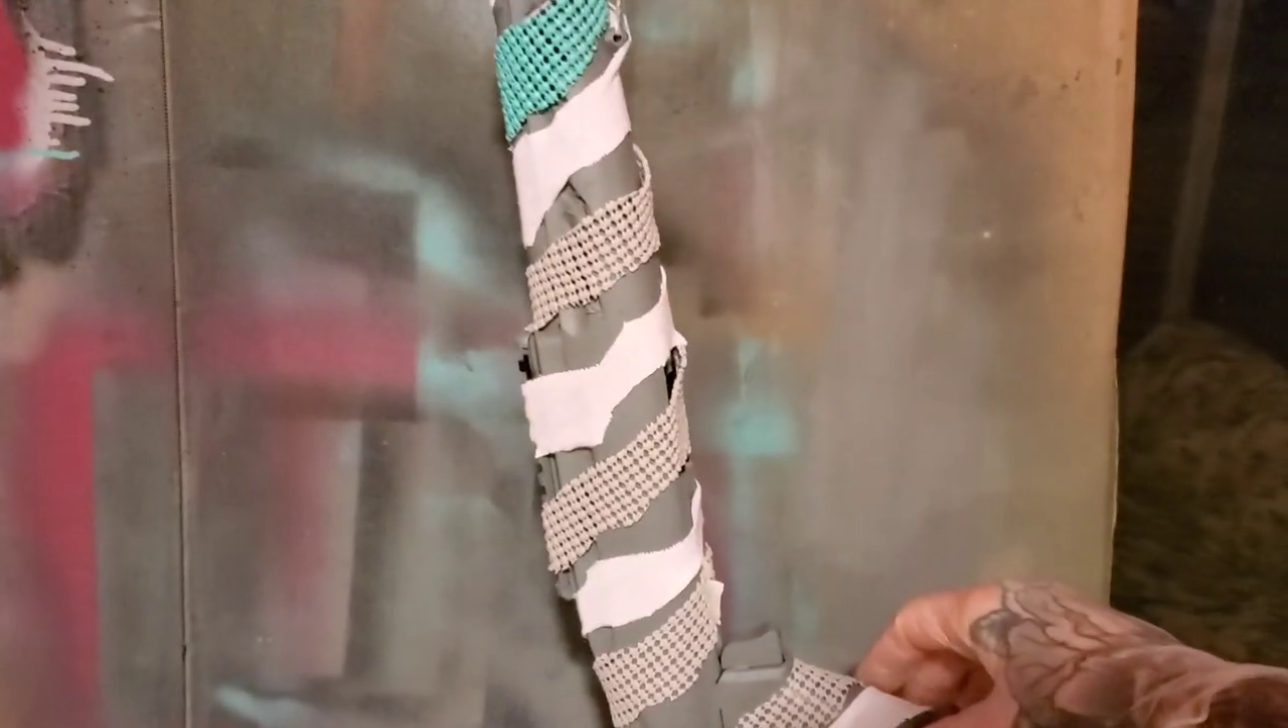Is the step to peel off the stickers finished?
No.